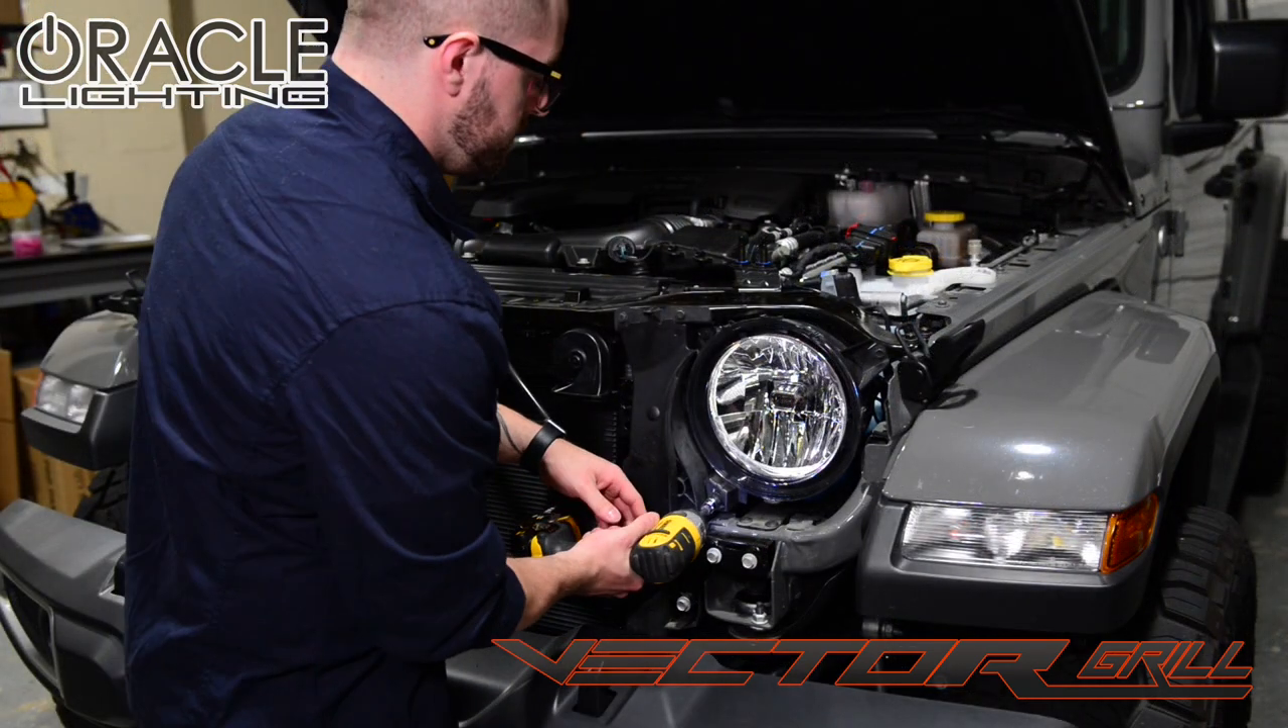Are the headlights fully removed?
No.